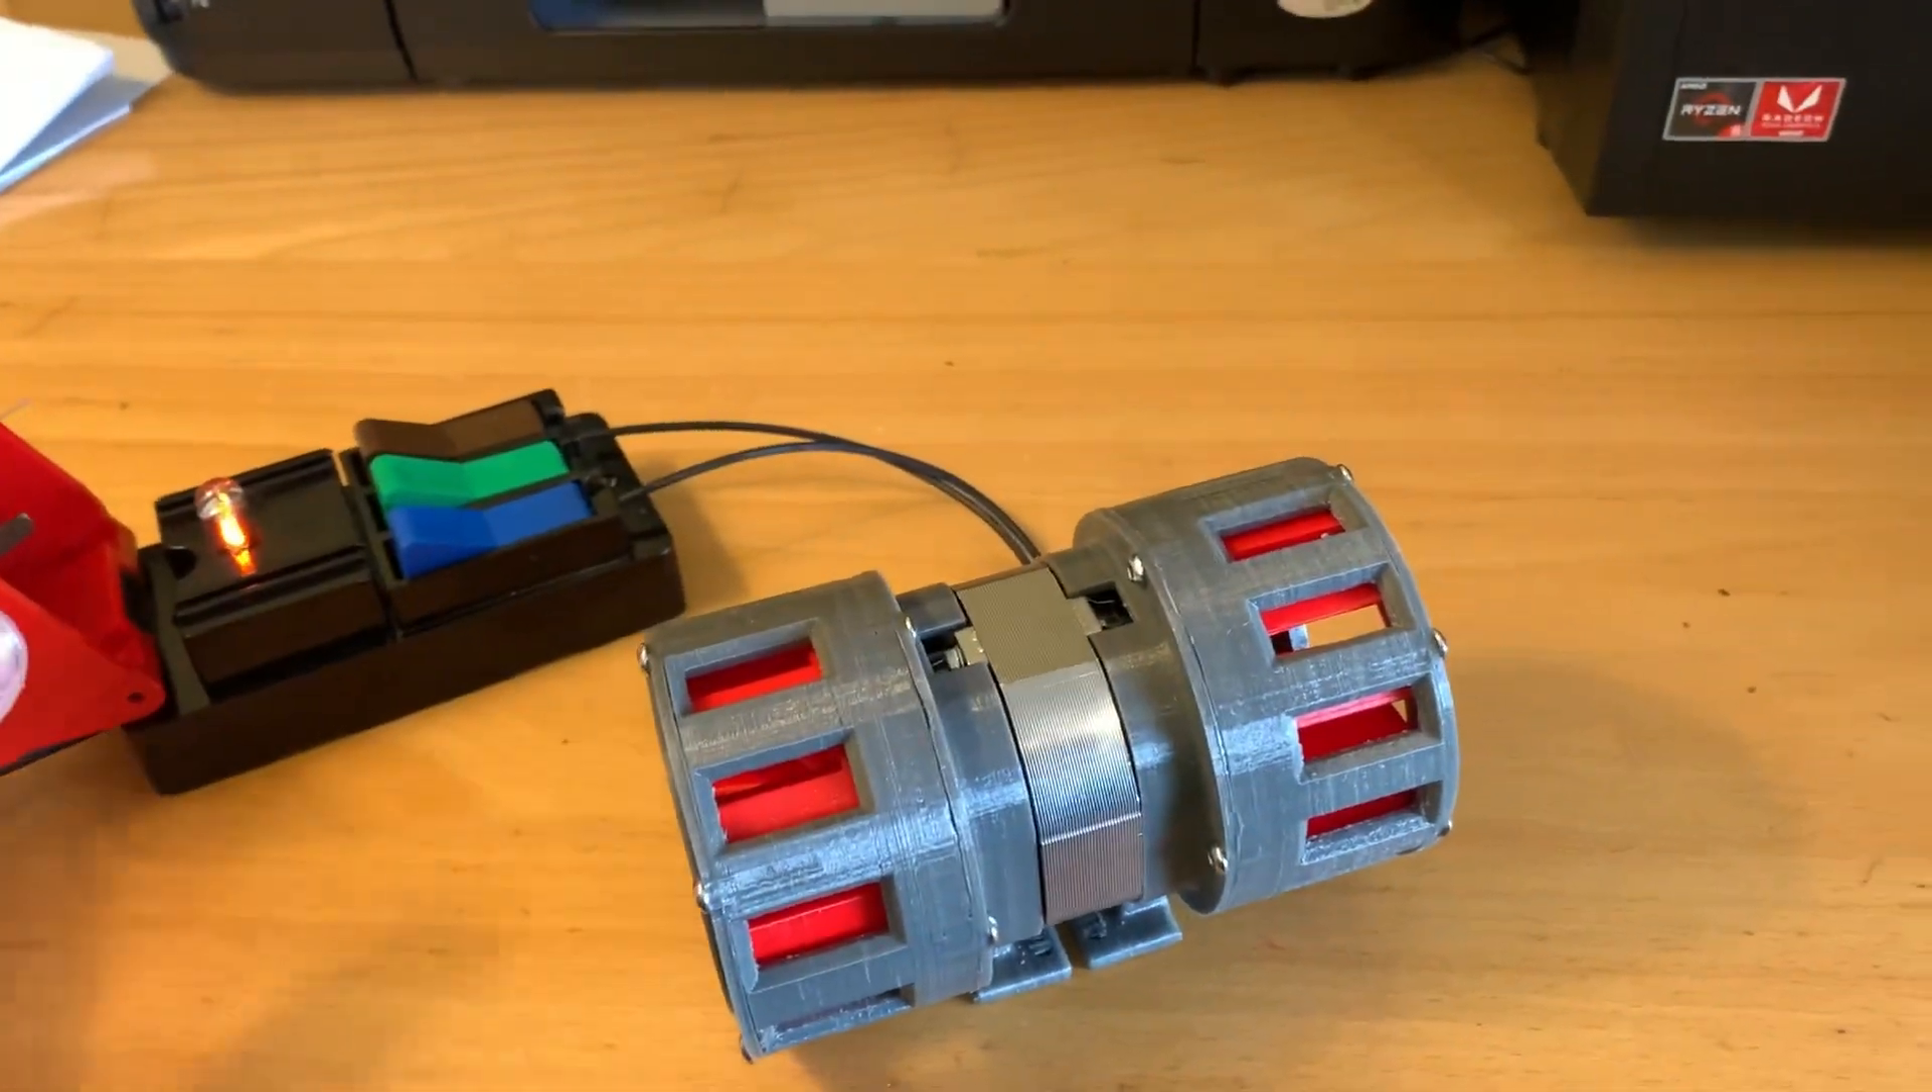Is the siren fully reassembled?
Yes.